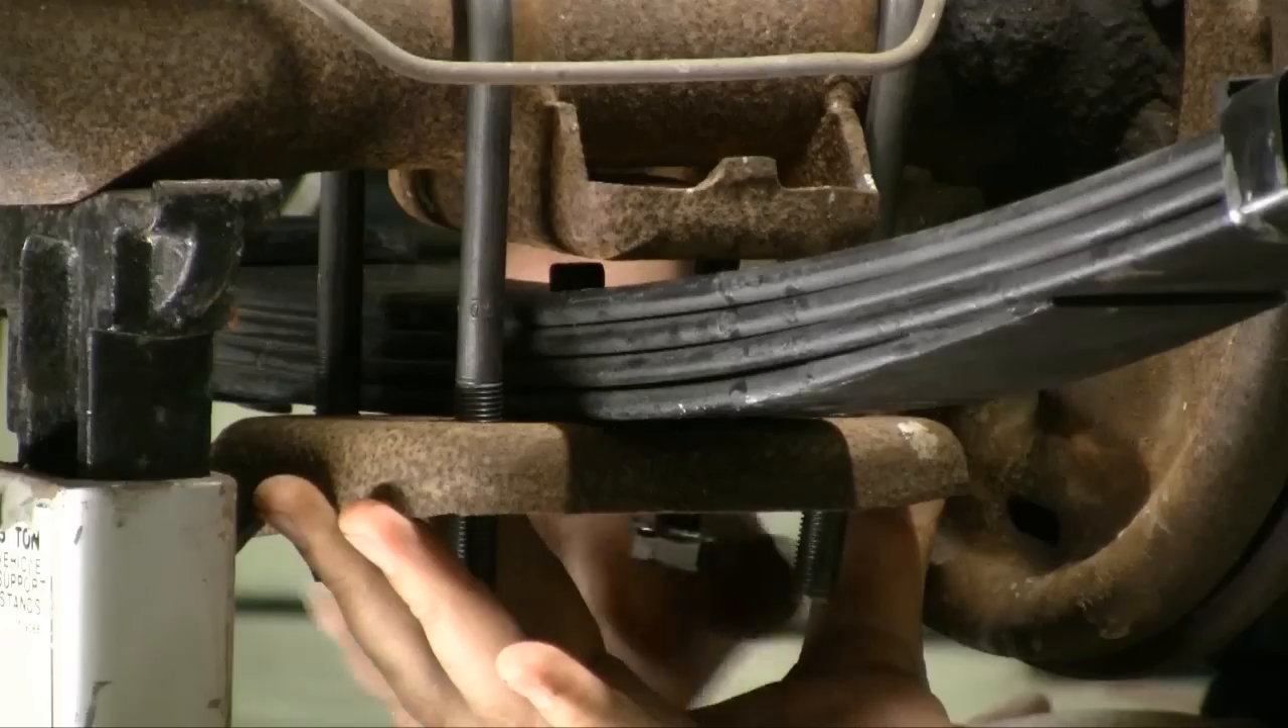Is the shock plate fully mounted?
No.